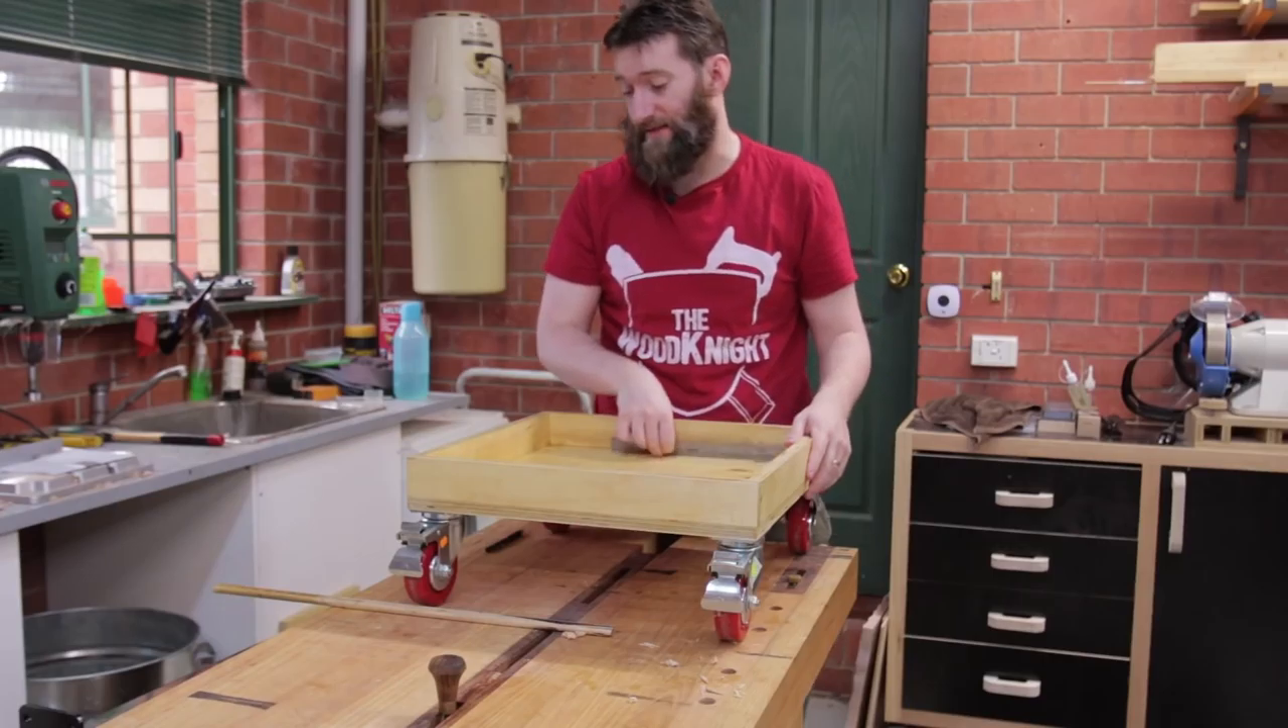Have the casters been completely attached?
Yes.